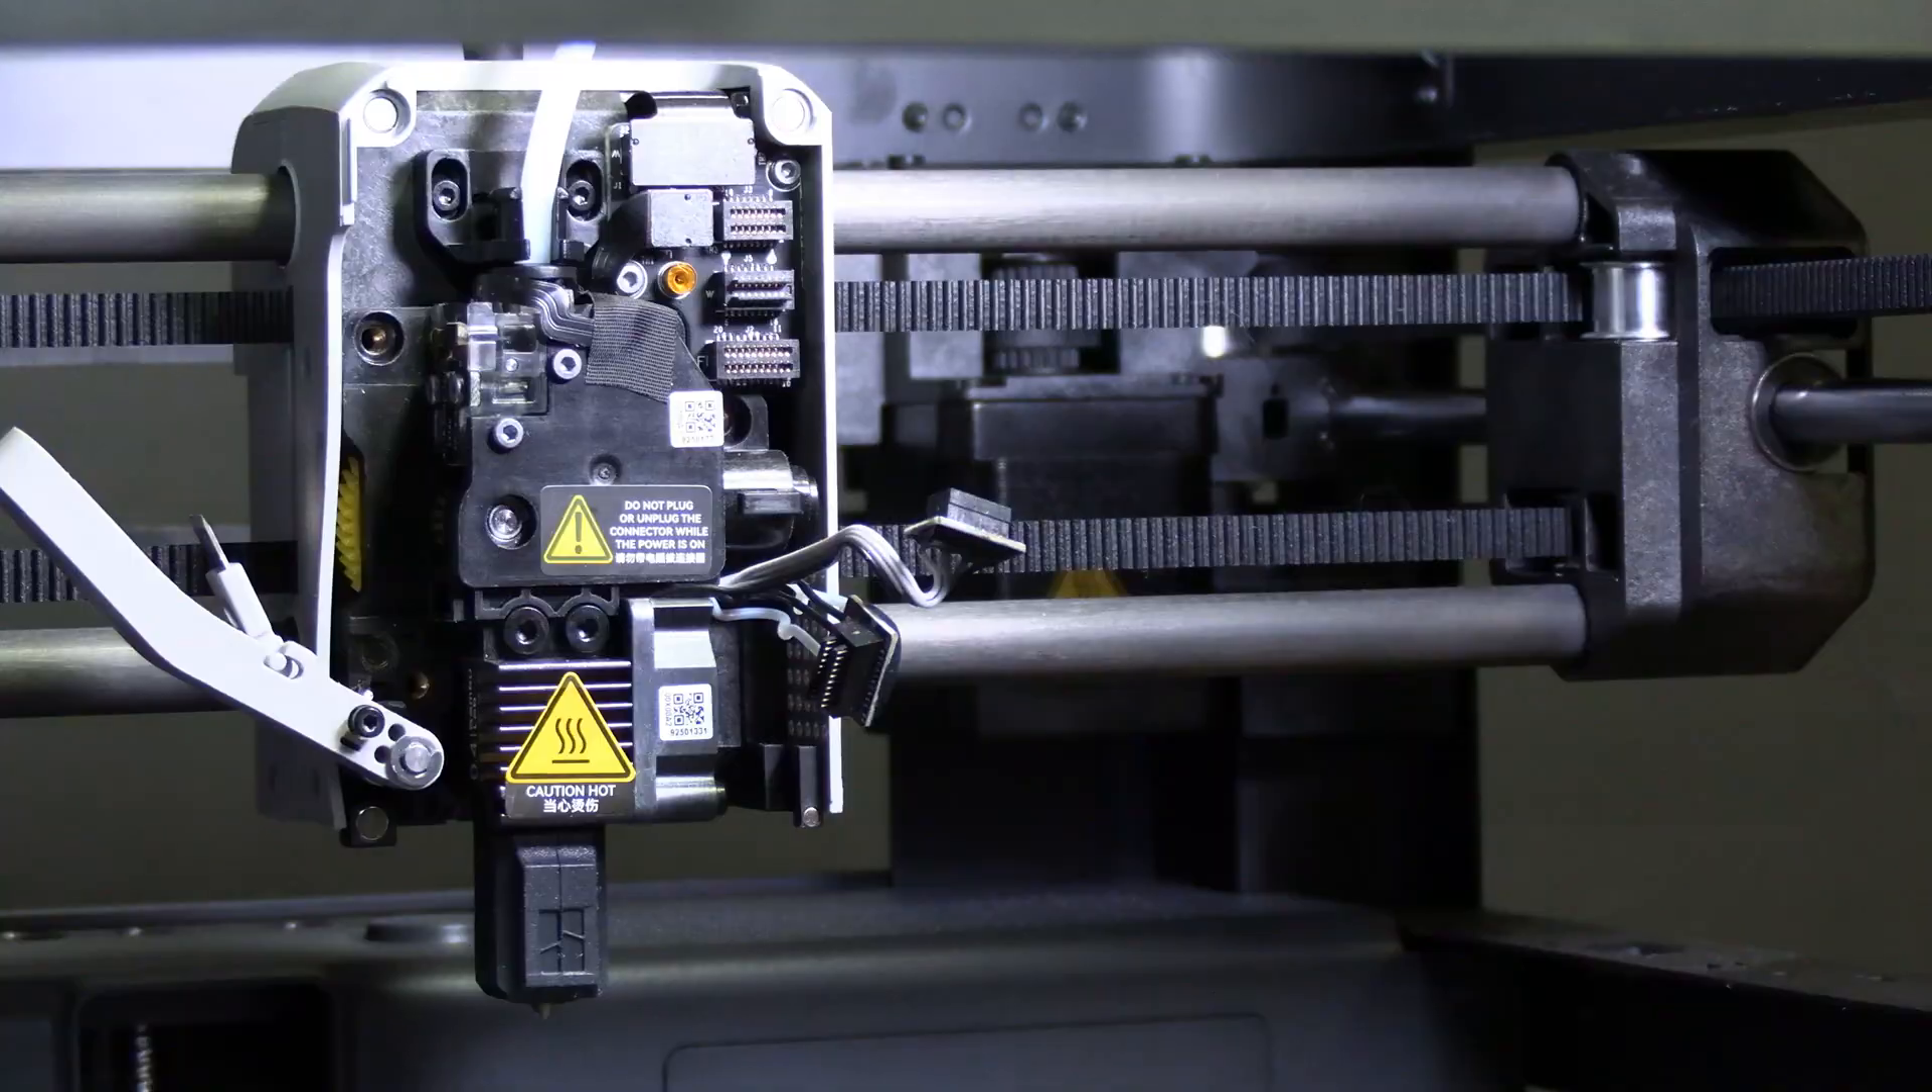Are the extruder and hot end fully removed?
No.